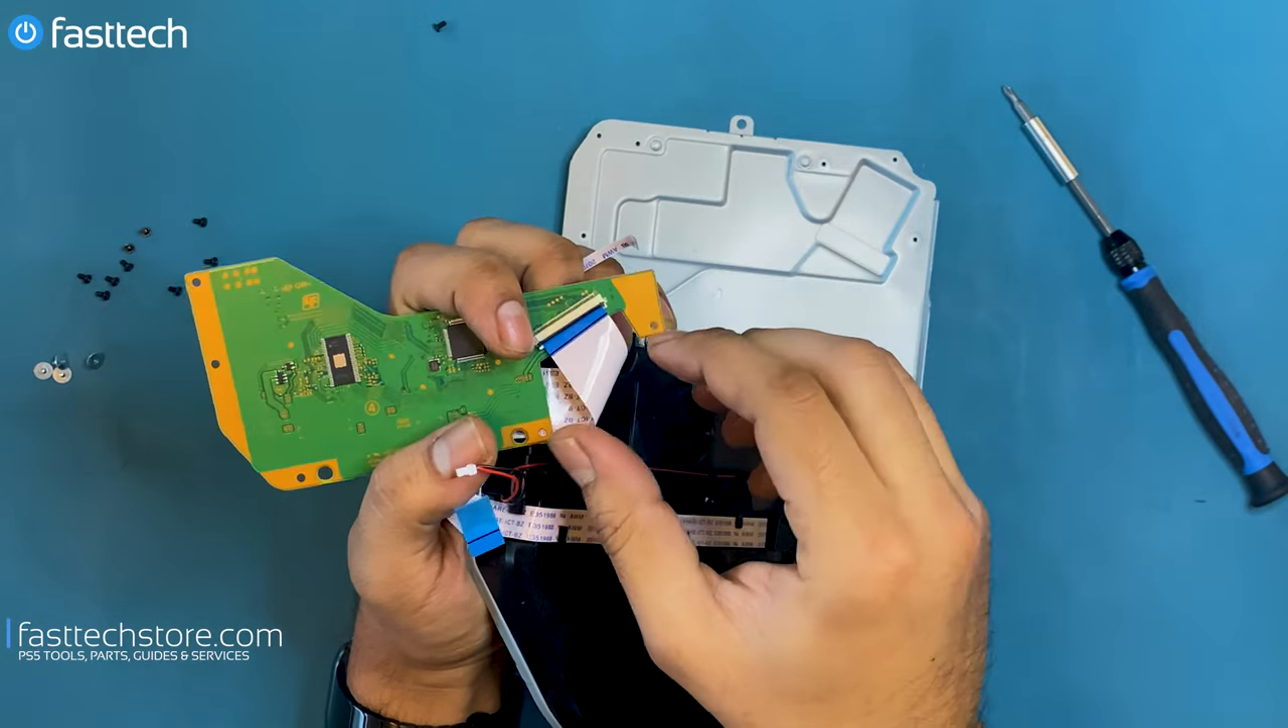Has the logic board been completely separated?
No.